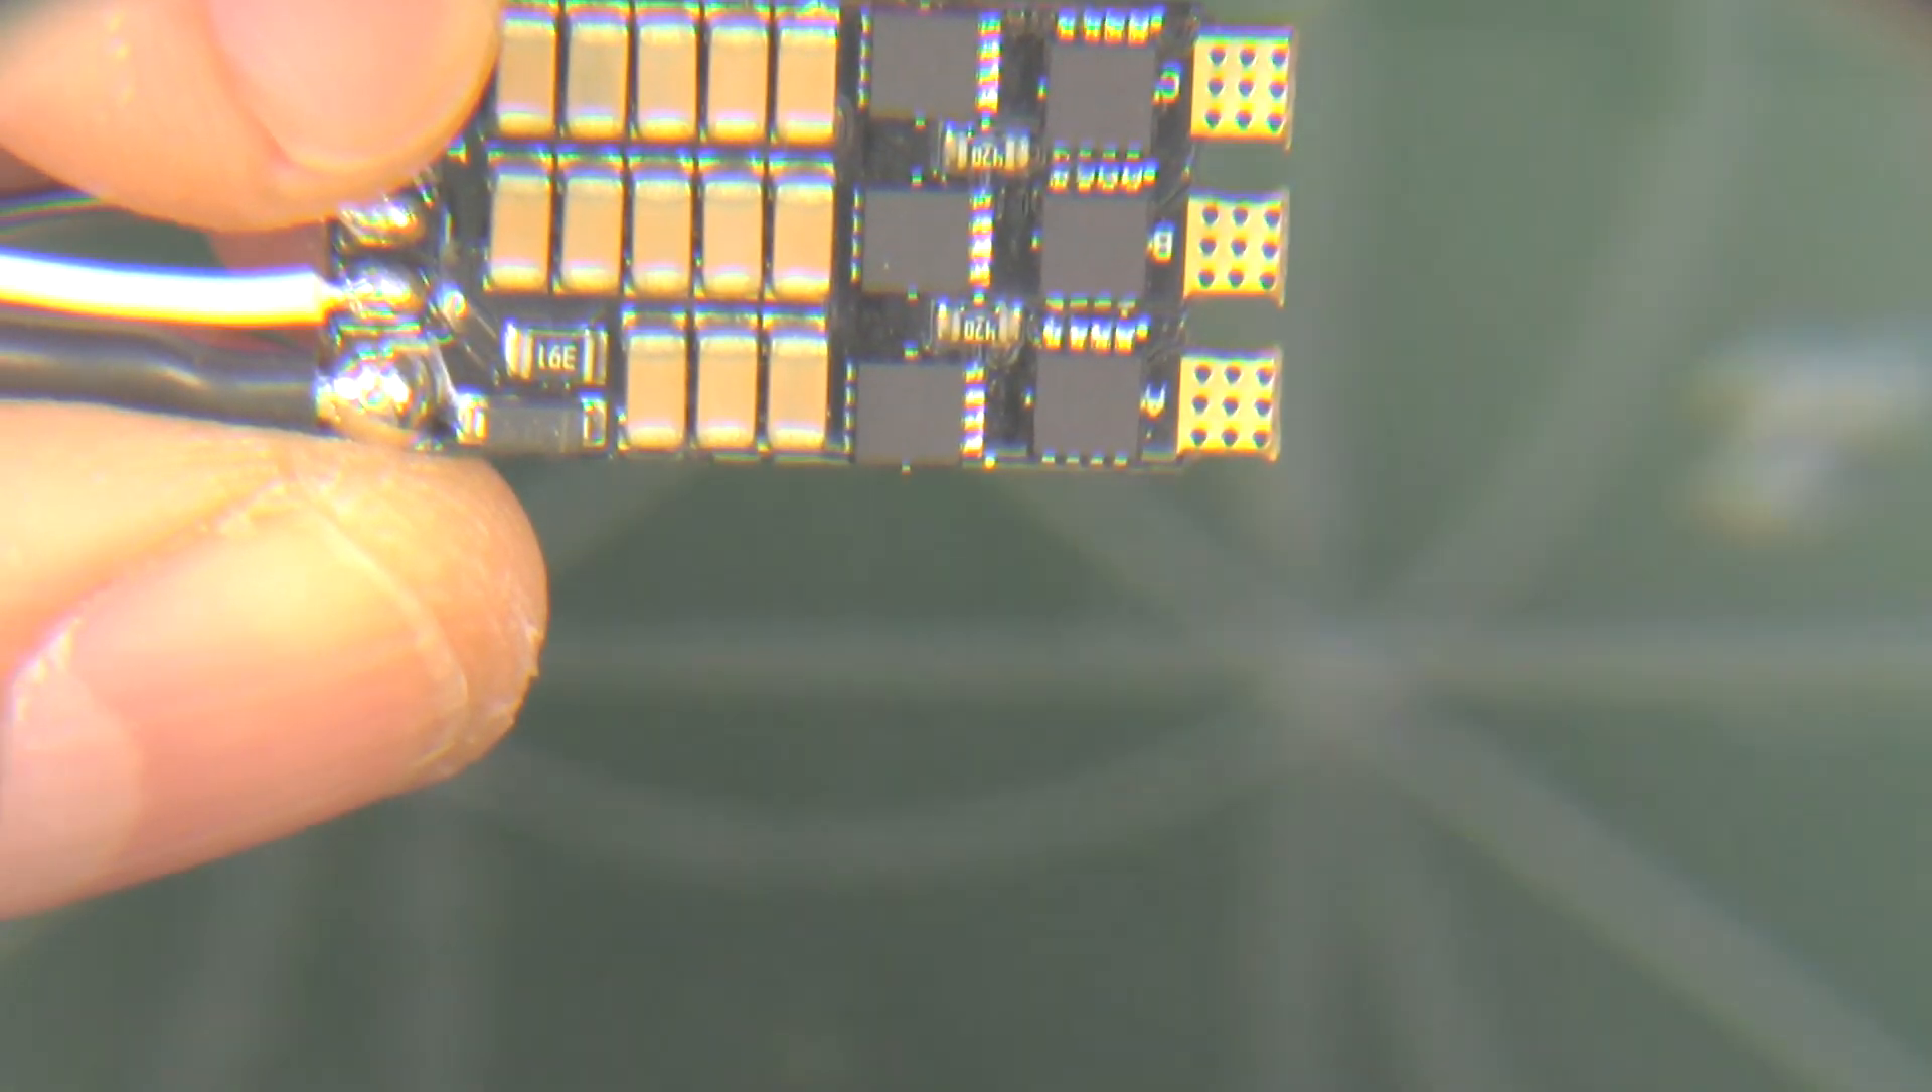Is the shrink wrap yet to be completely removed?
No.